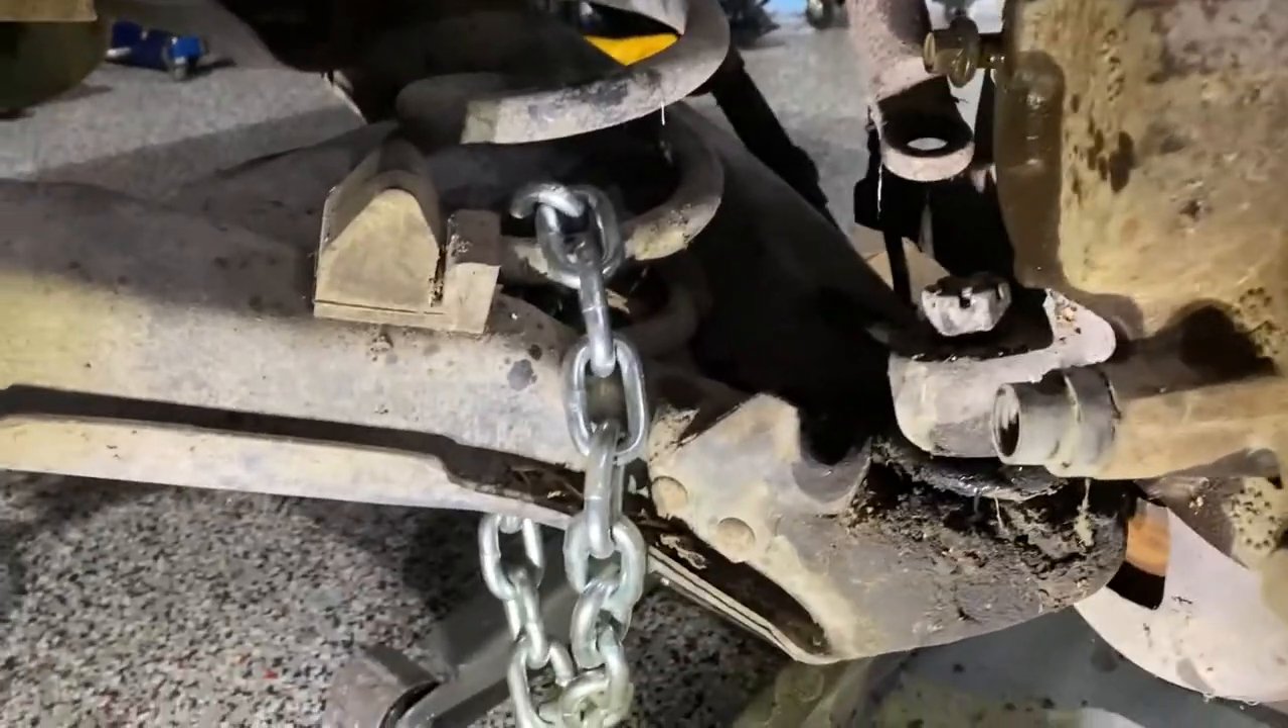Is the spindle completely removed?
No.